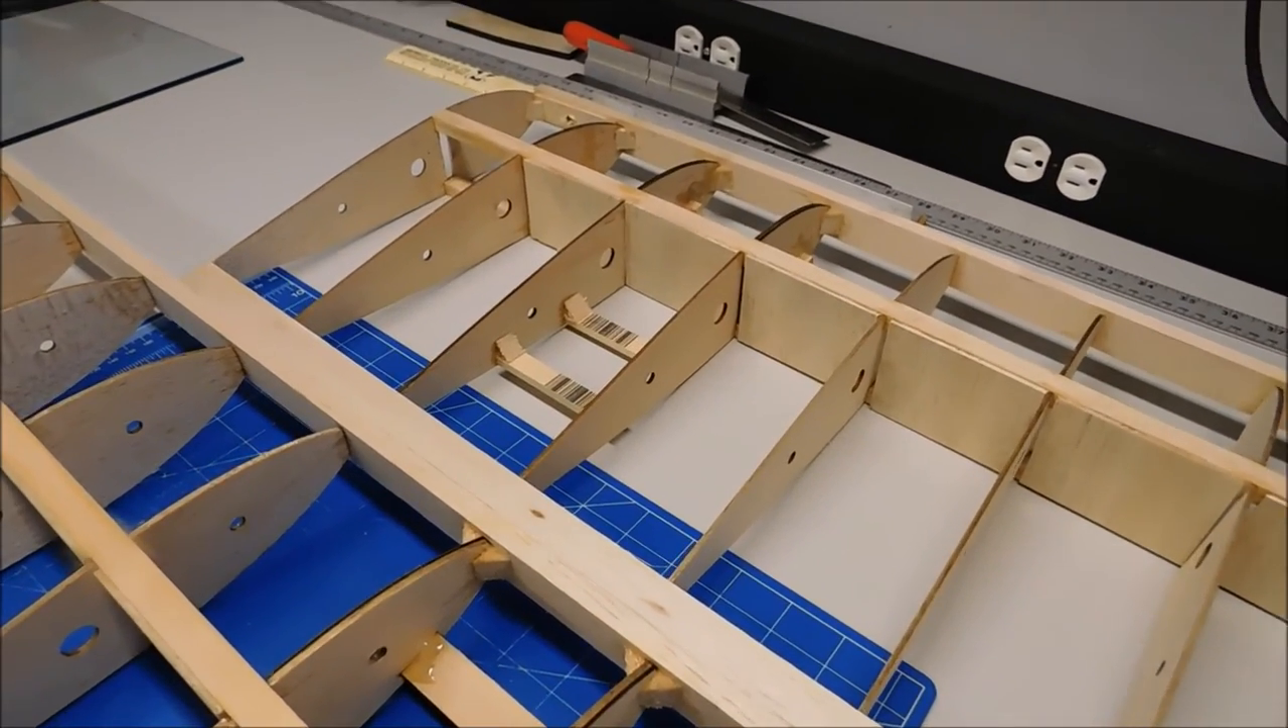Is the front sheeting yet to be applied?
Yes.